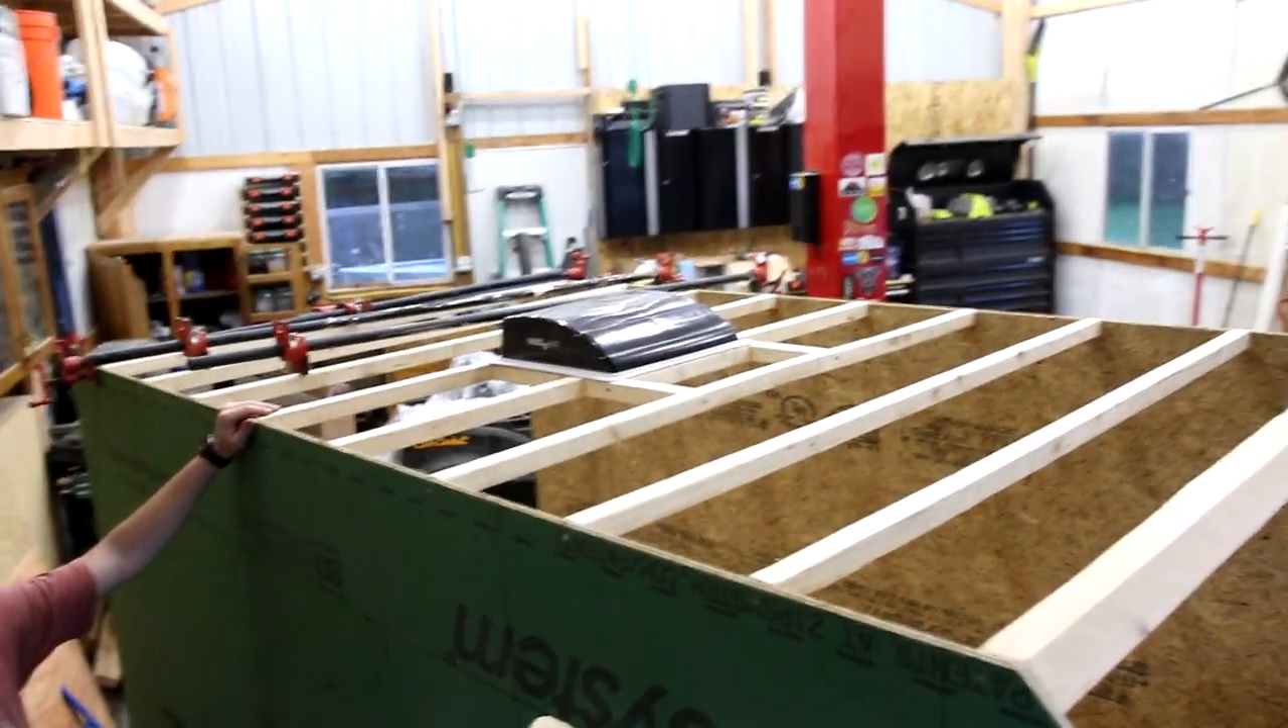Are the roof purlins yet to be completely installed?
No.